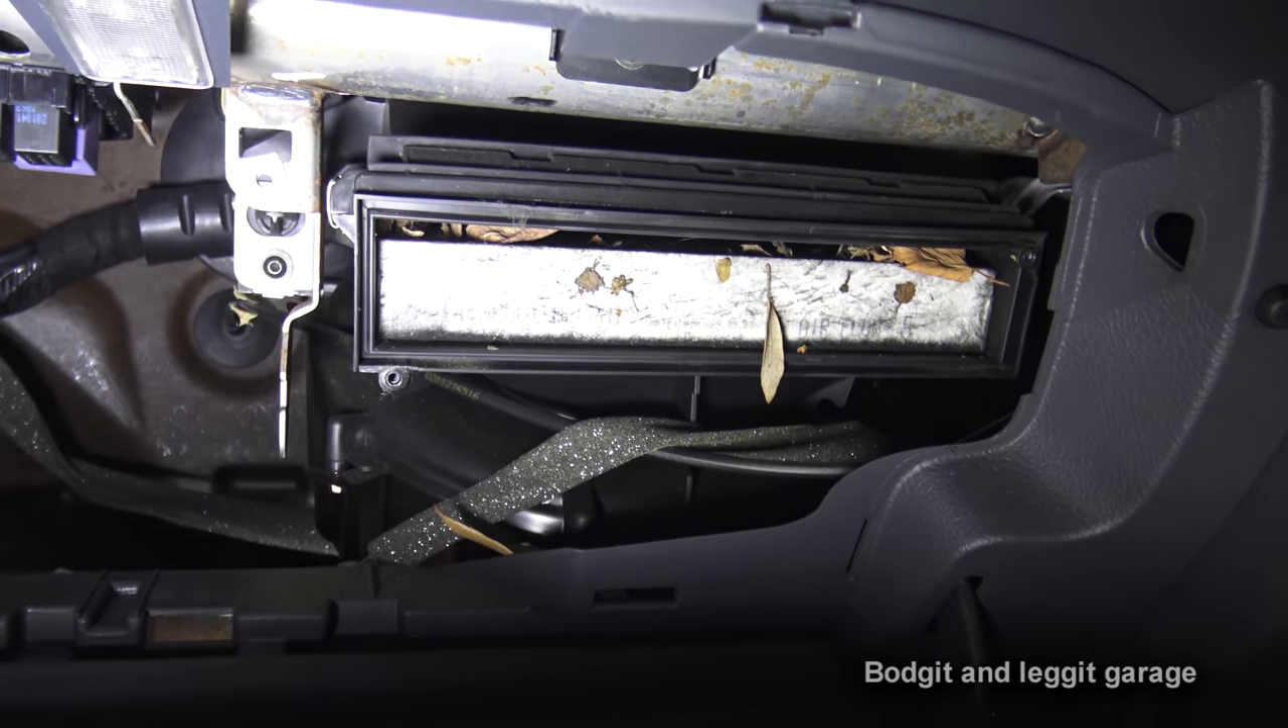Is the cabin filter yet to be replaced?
Yes.